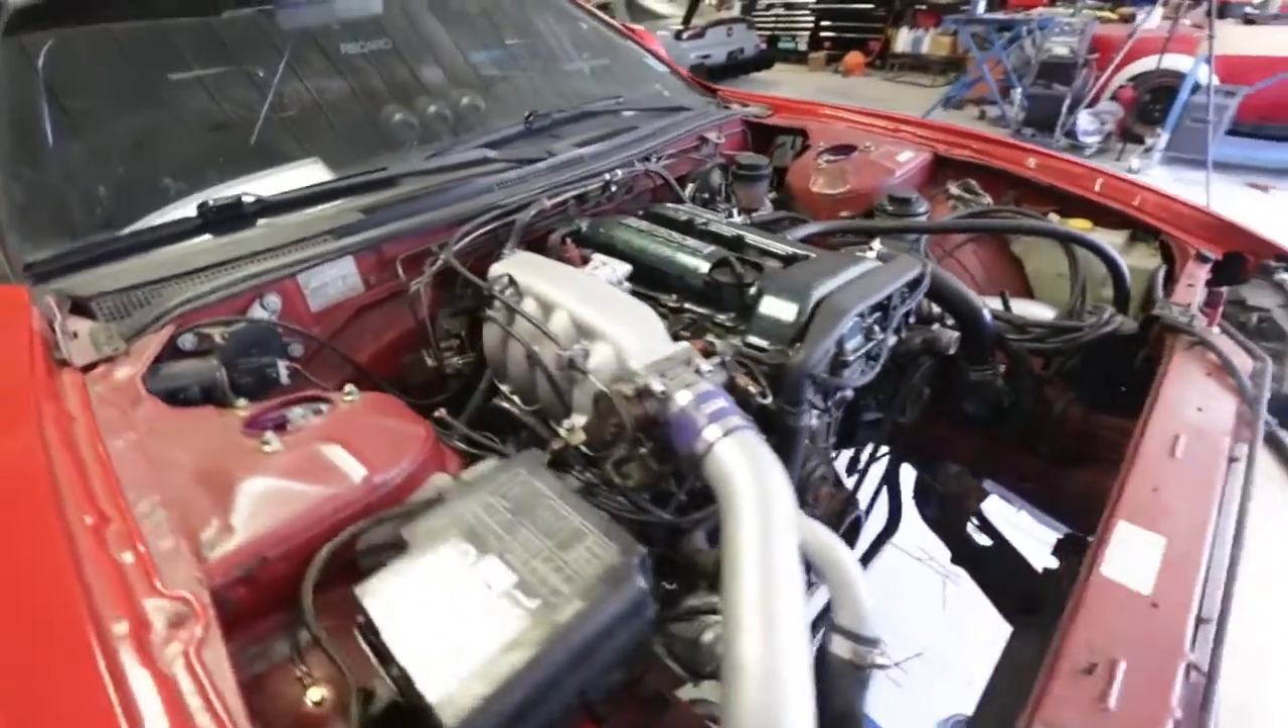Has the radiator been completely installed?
No.